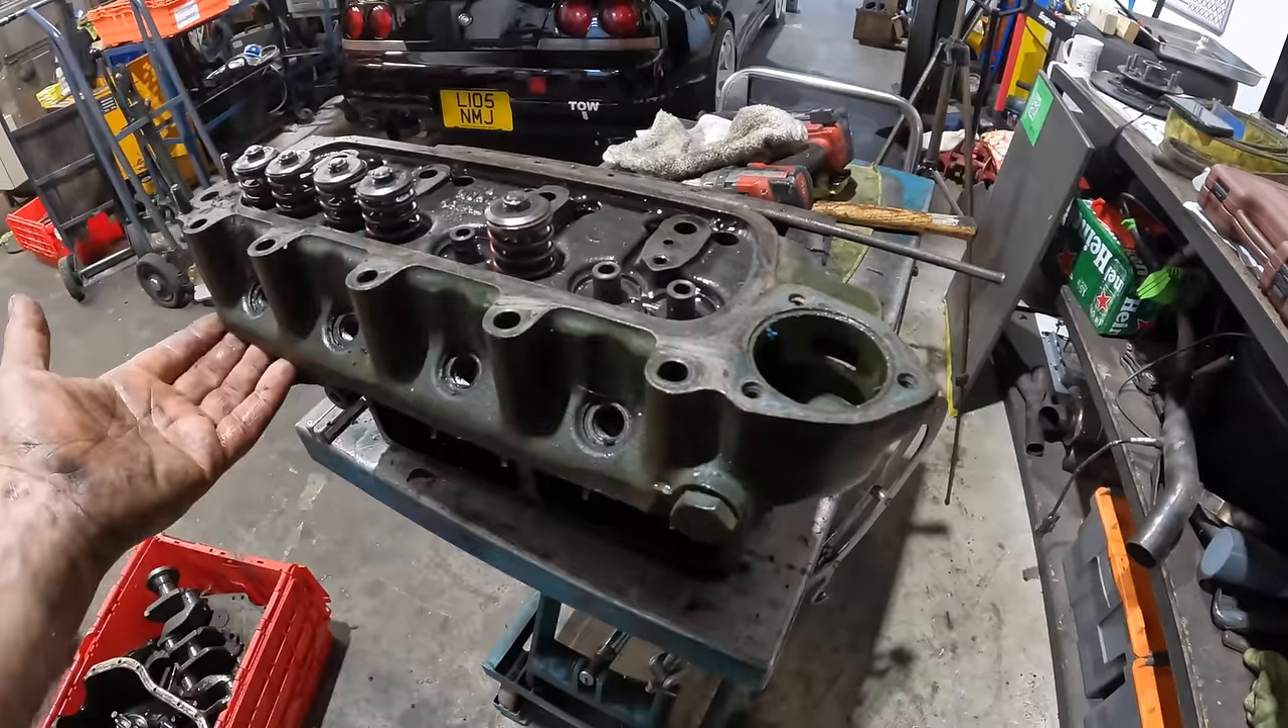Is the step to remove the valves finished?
No.